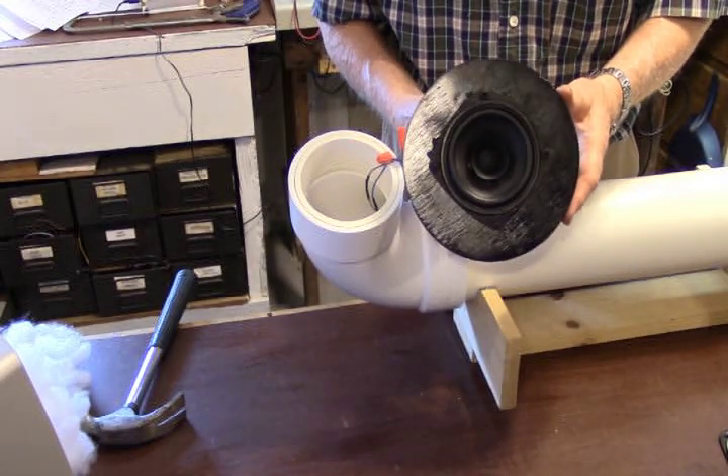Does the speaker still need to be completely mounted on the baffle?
No.